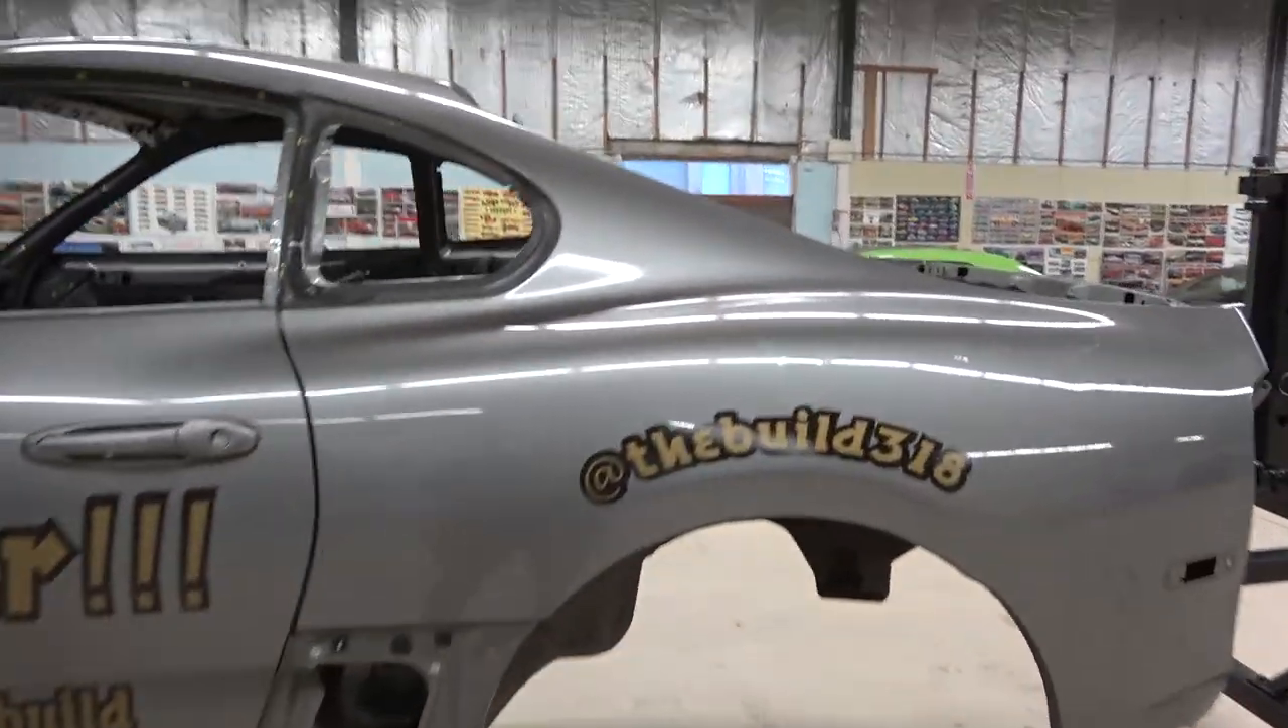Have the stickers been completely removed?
No.